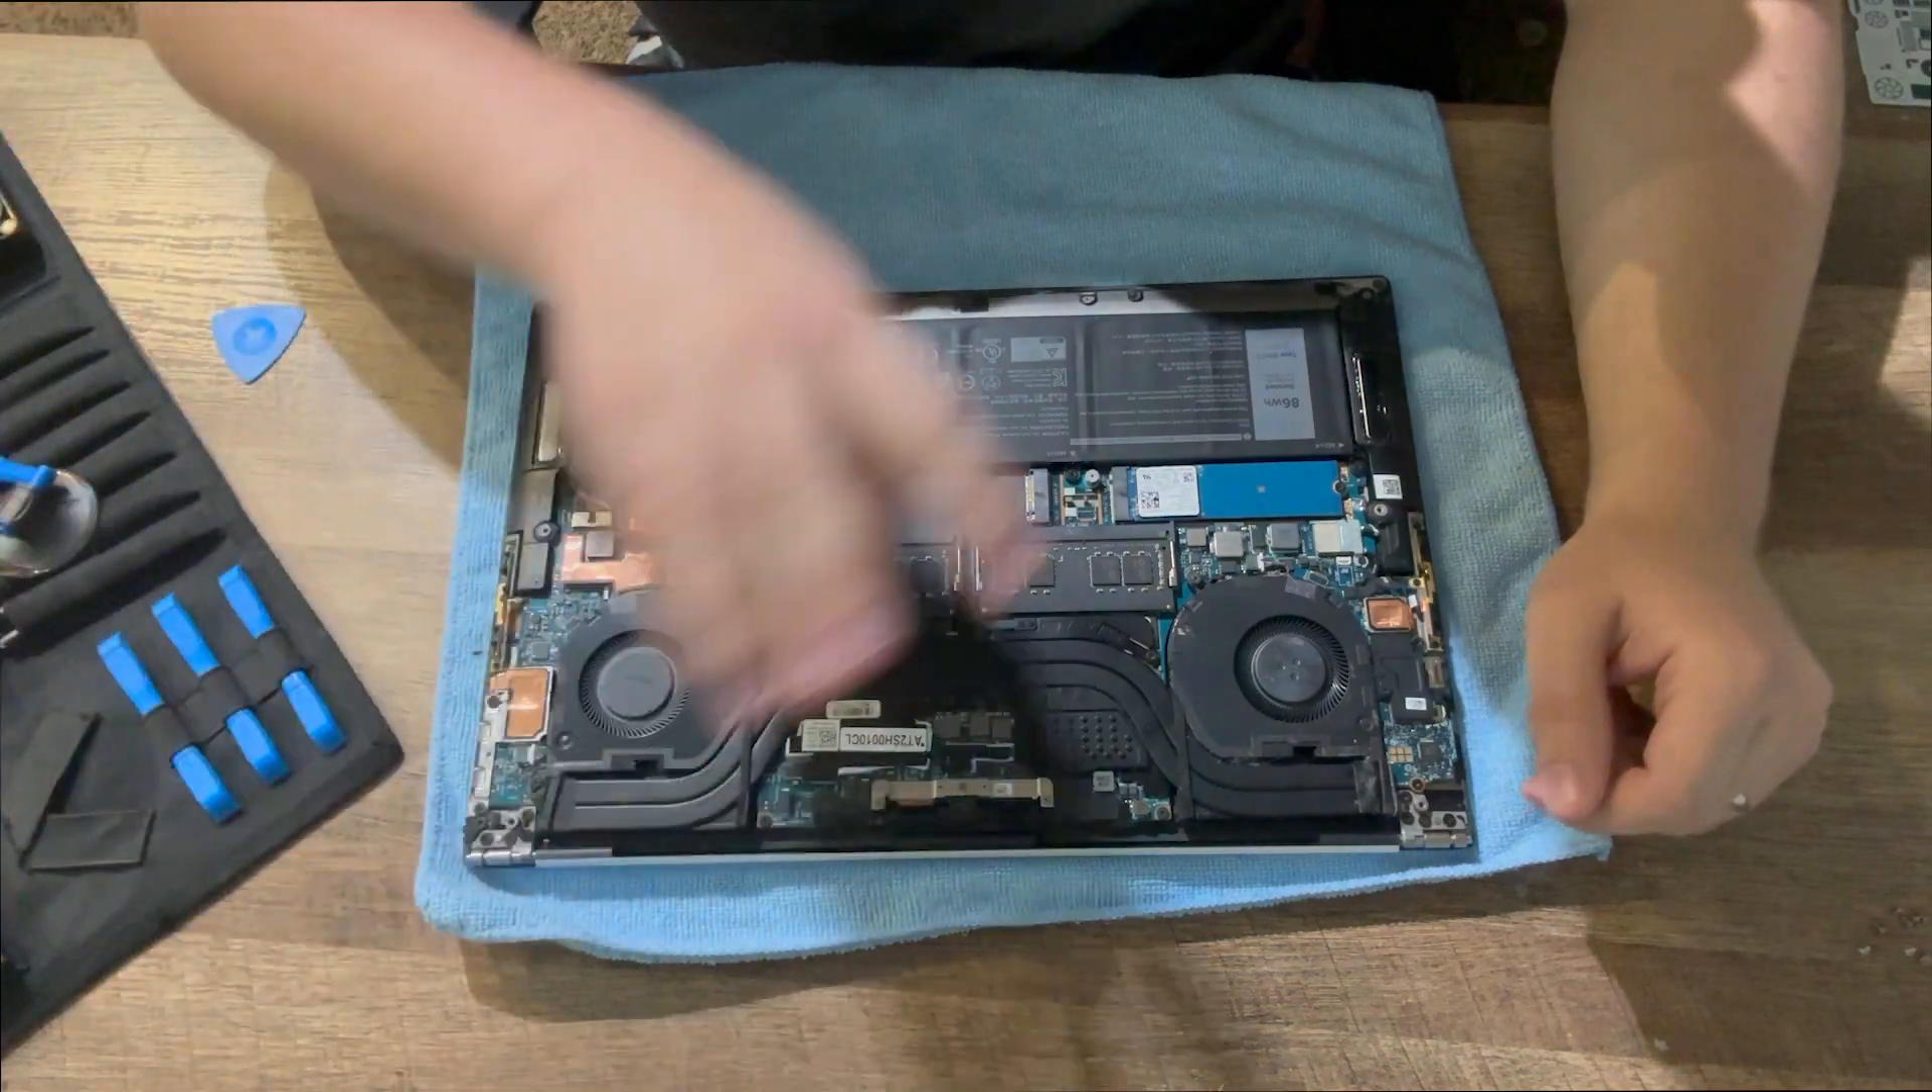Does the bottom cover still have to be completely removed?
No.